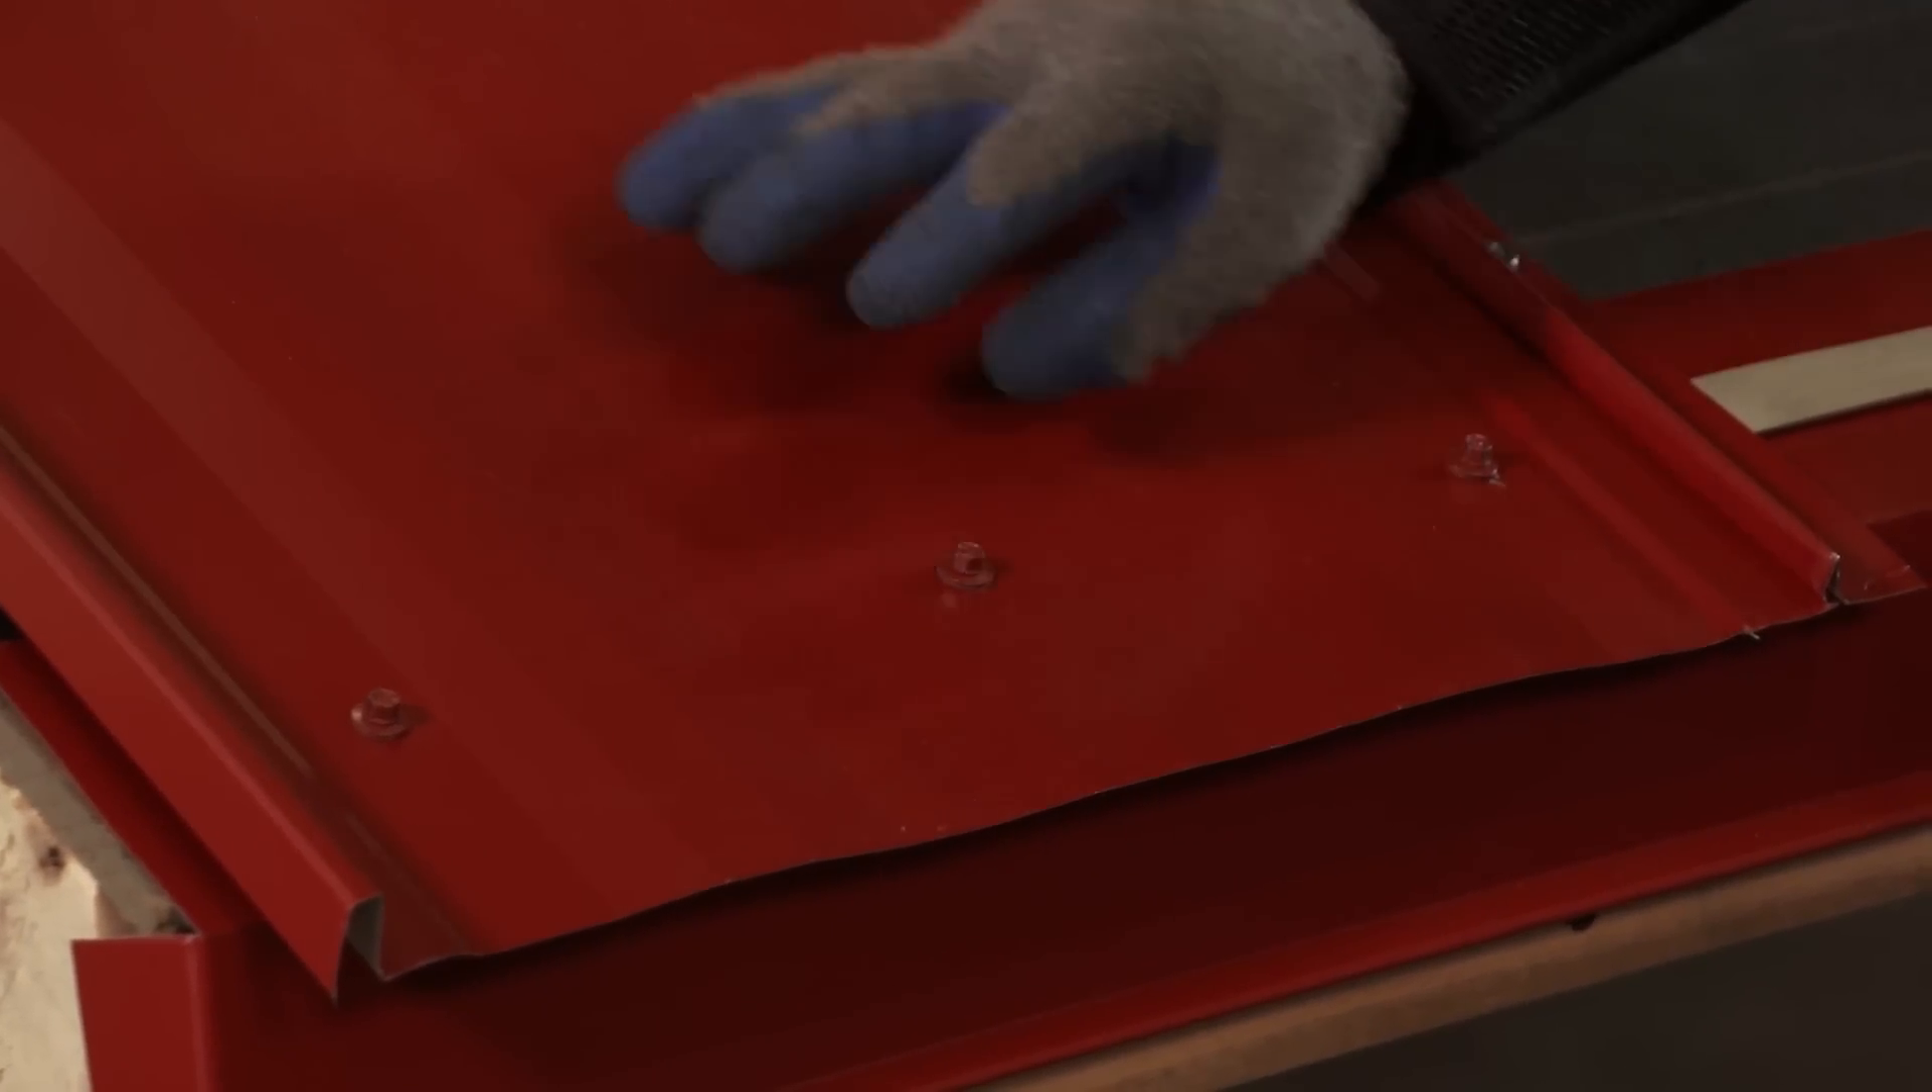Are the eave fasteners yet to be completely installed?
No.